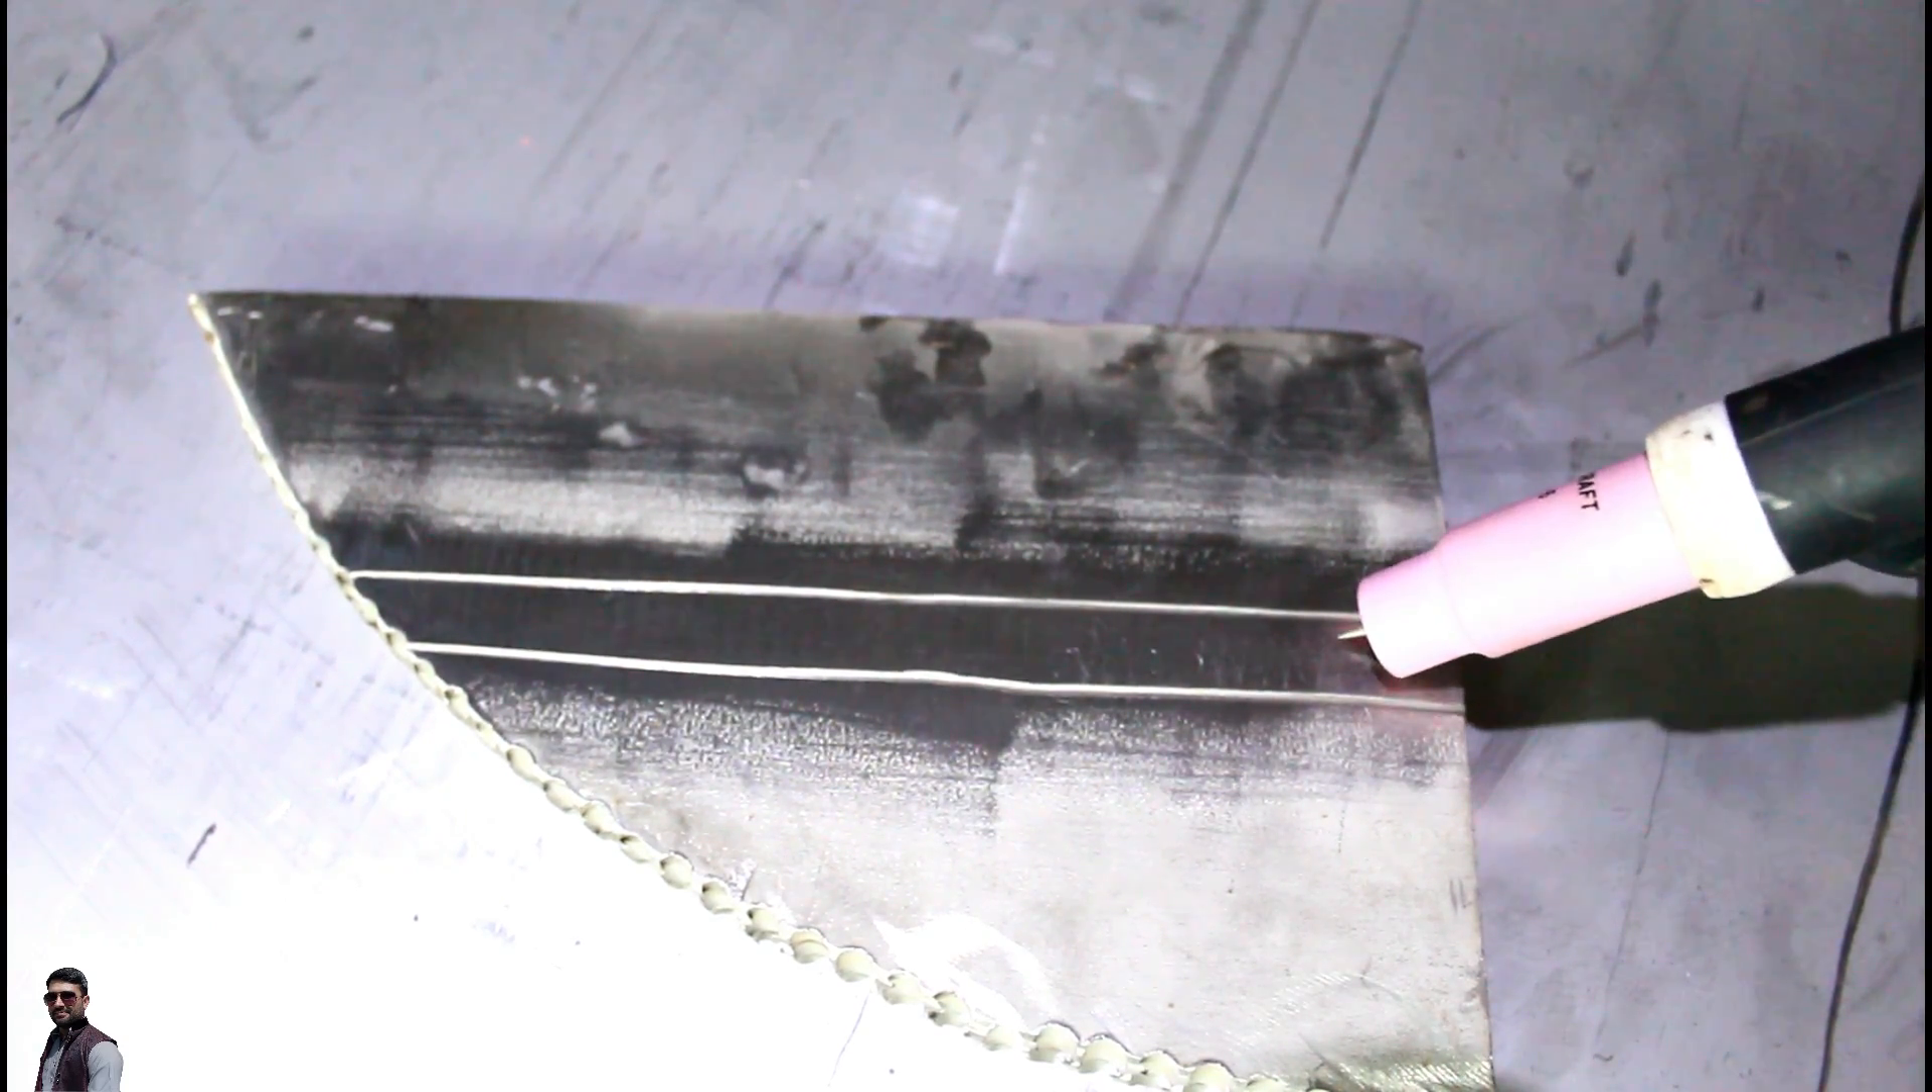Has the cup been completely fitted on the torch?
Yes.